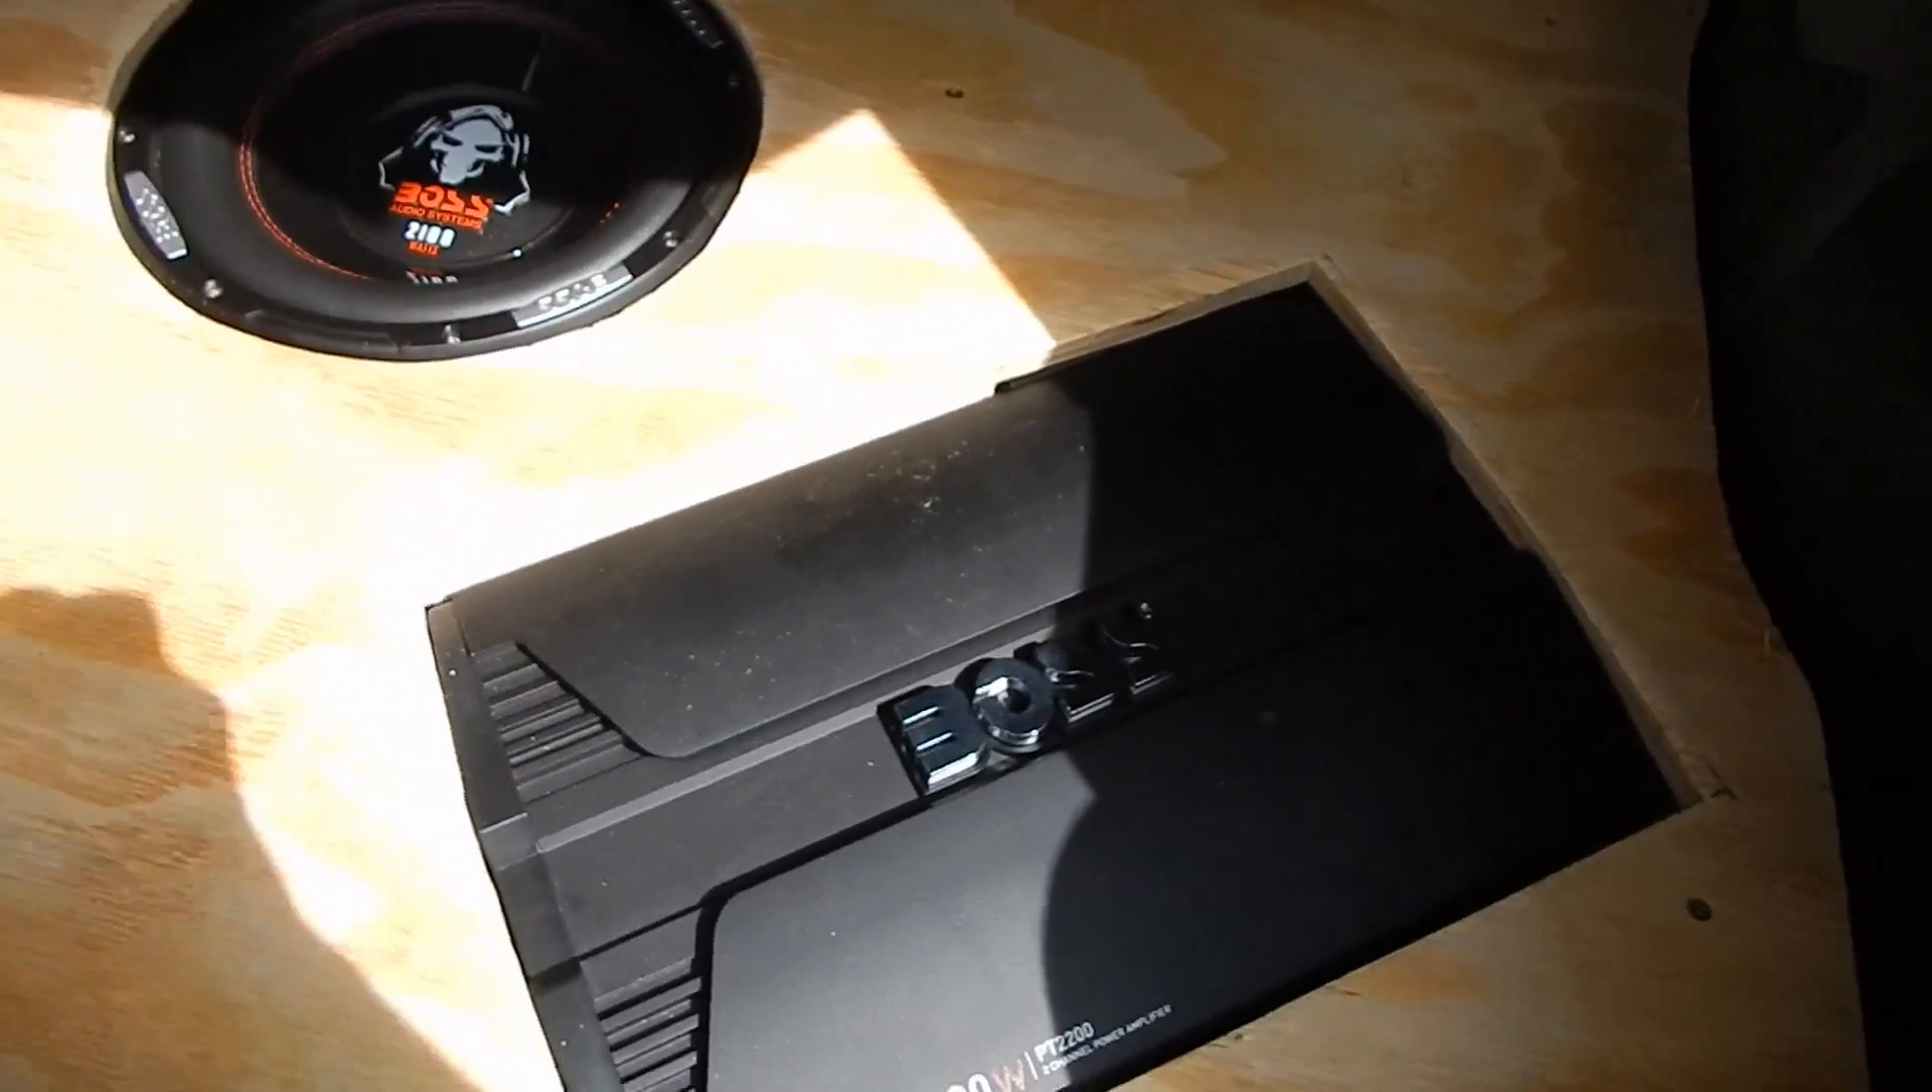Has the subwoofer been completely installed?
Yes.